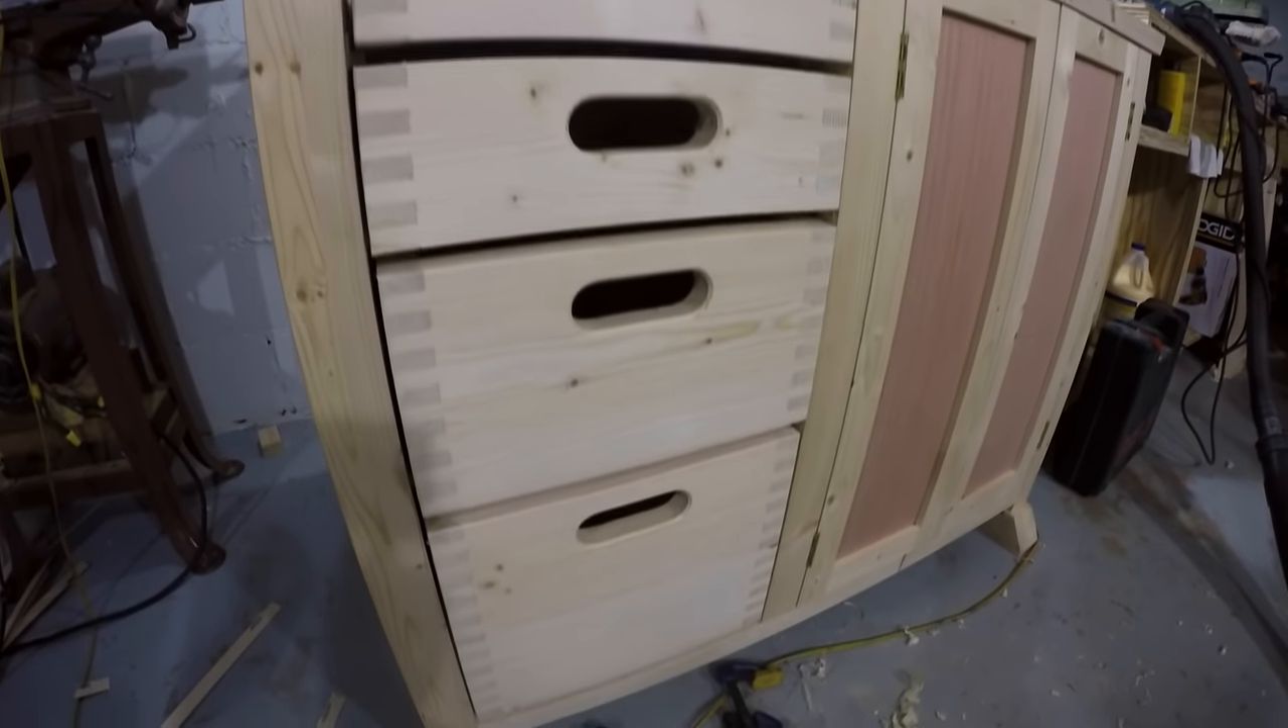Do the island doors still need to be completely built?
No.